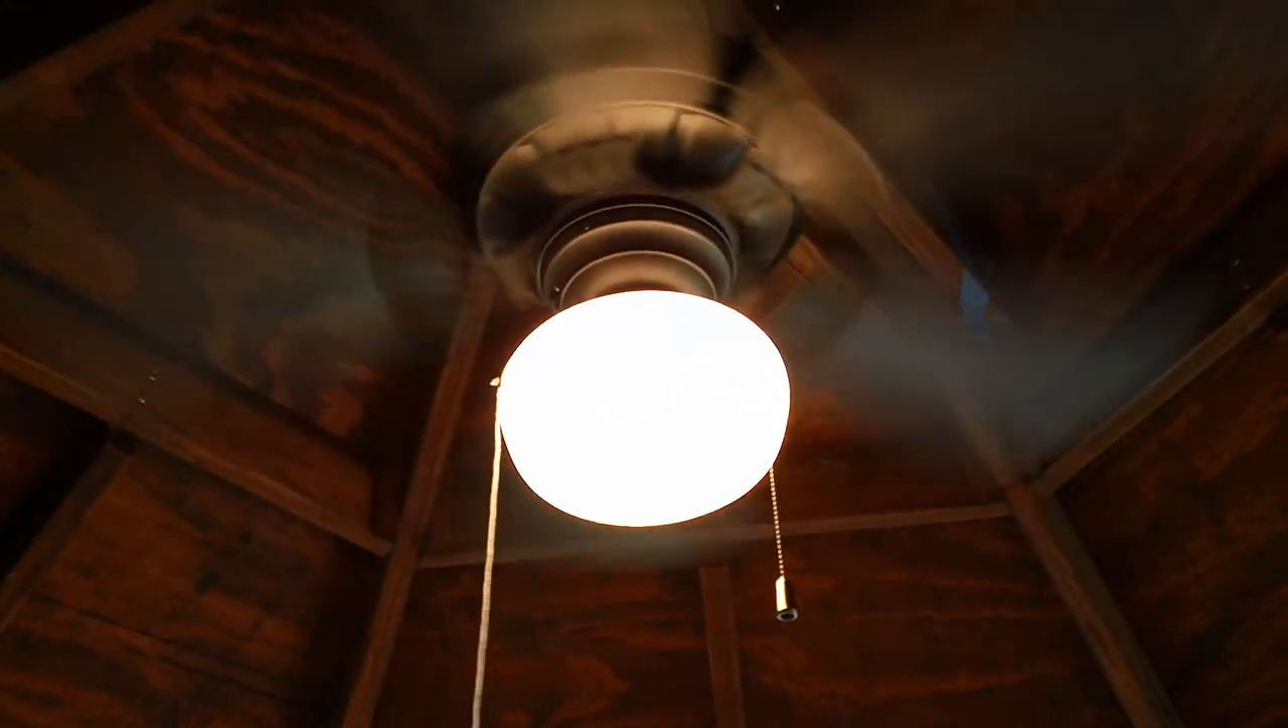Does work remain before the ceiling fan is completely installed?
No.